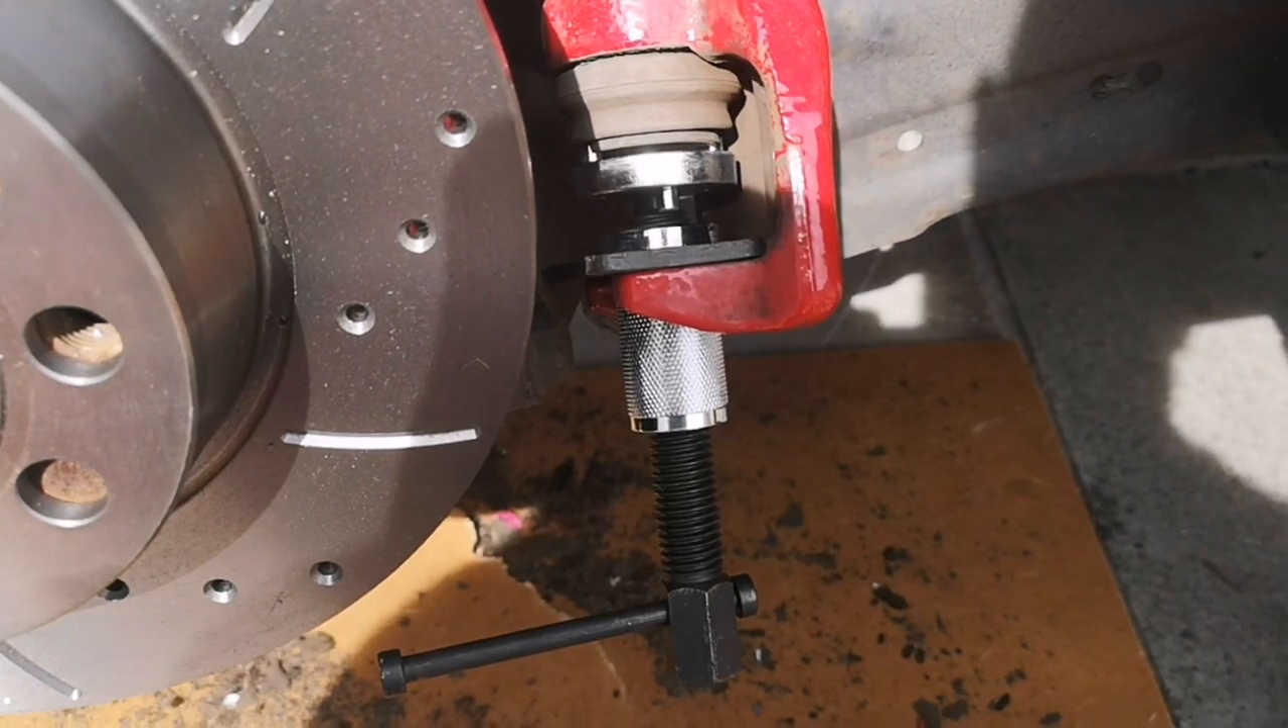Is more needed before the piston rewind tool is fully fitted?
No.